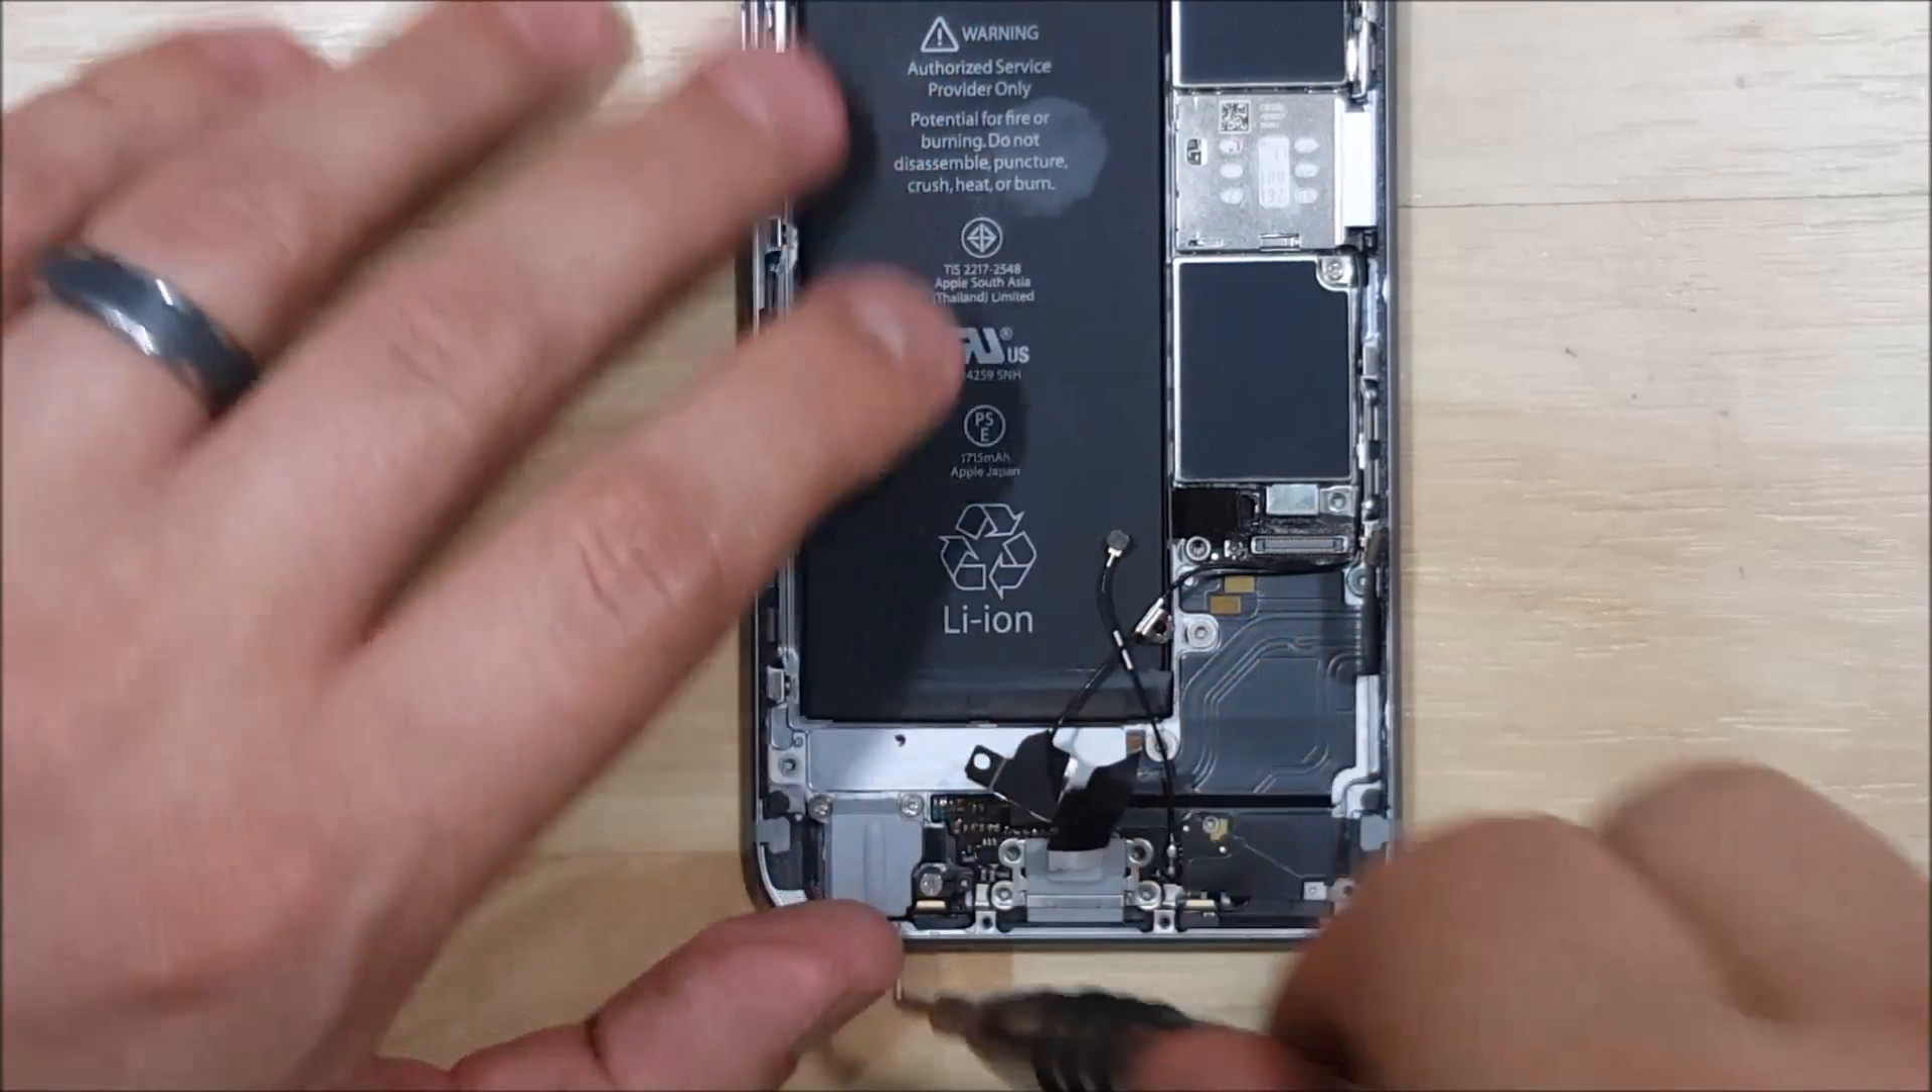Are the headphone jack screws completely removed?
No.